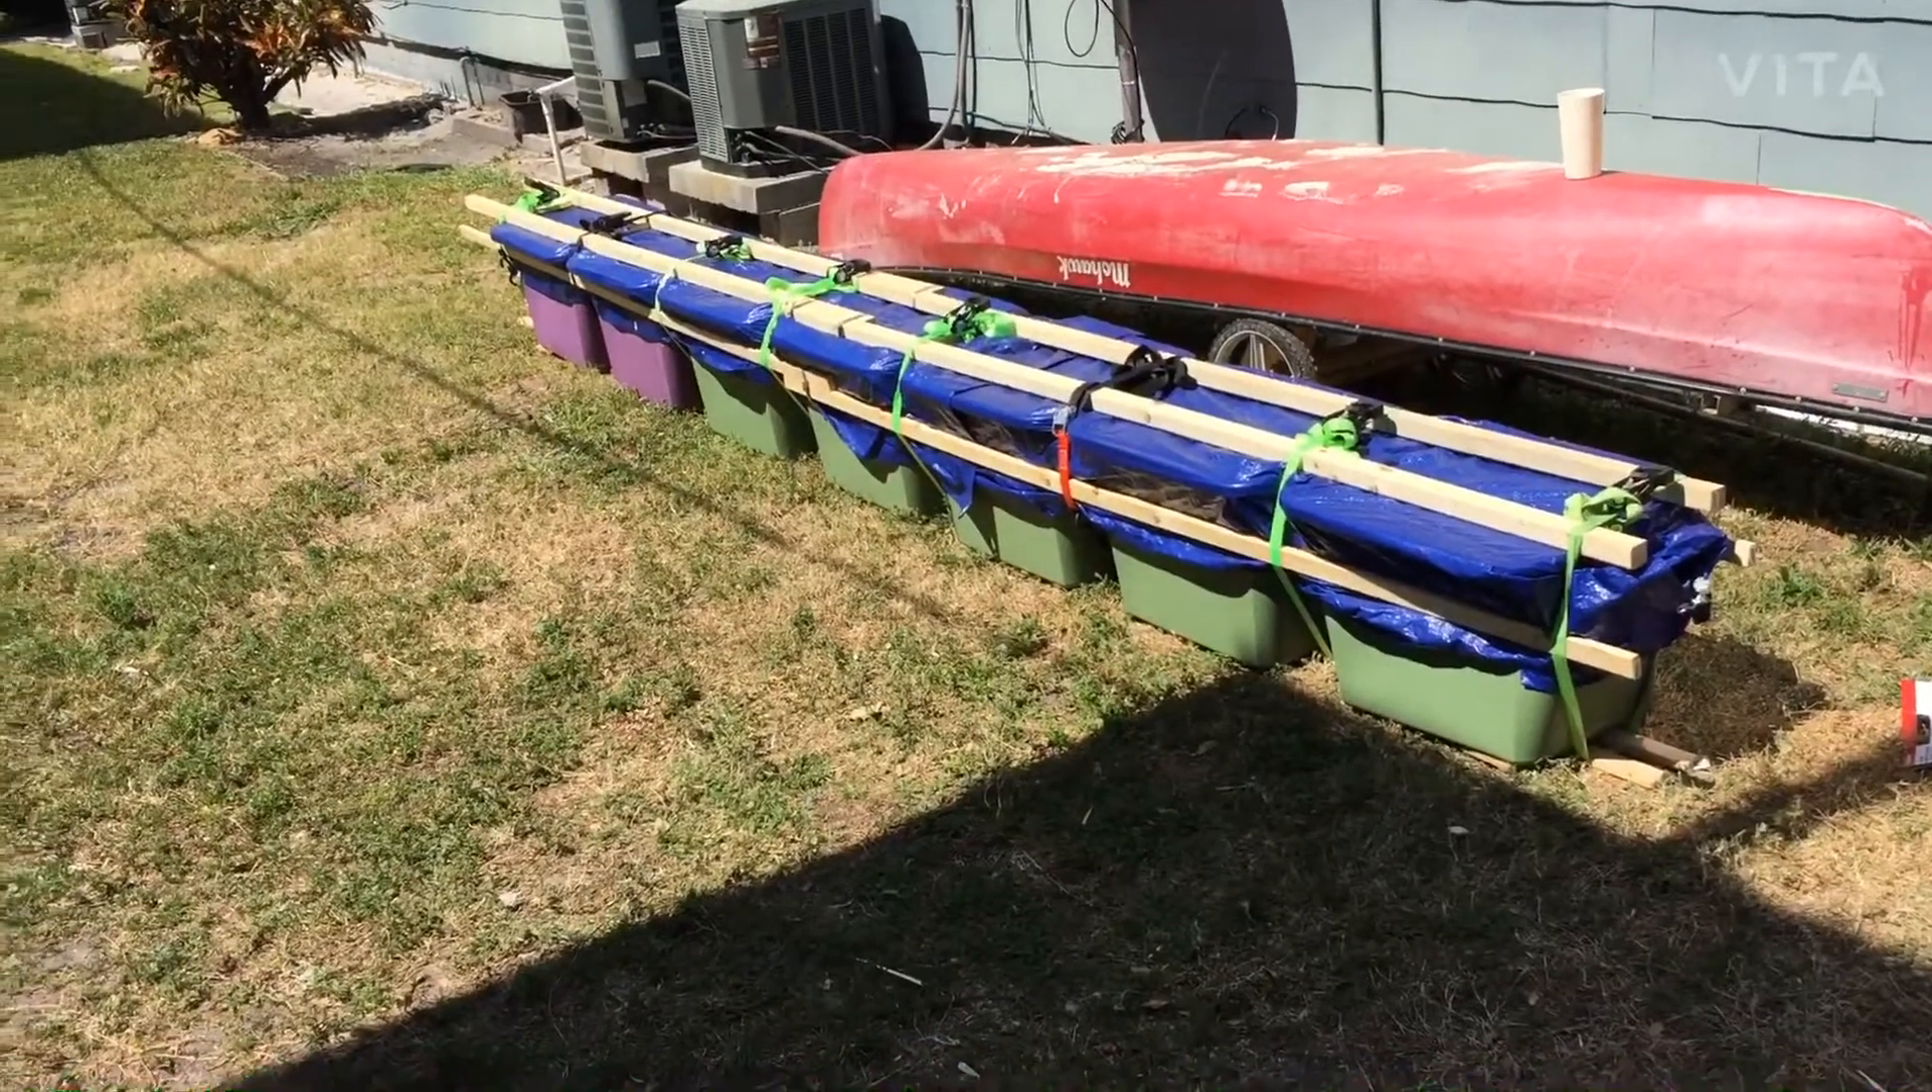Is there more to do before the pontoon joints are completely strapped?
No.